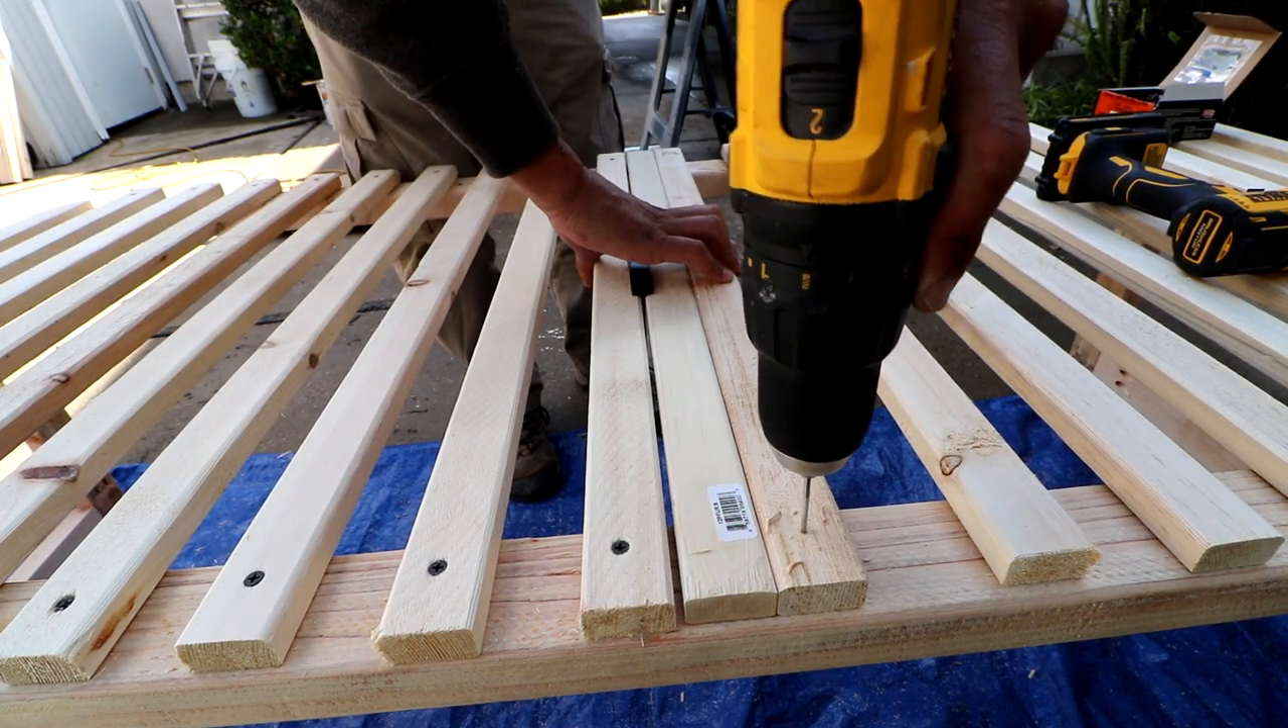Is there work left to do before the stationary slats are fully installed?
Yes.